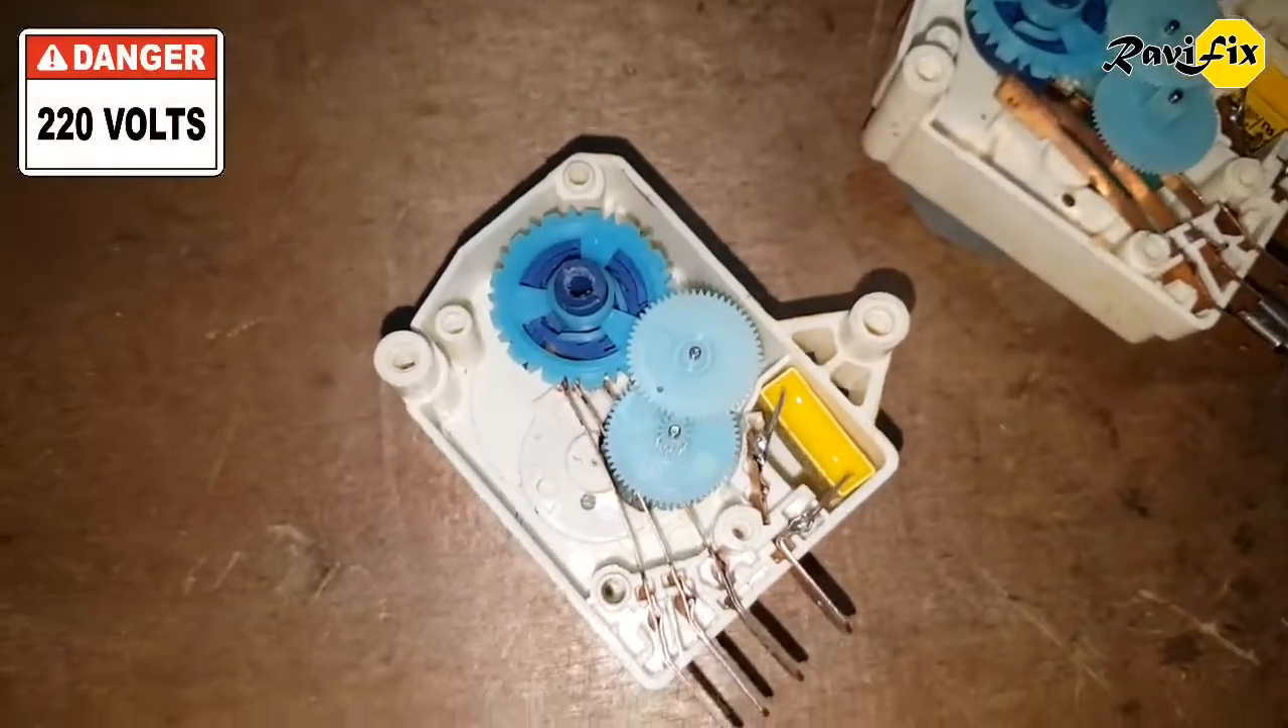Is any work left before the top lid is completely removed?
No.